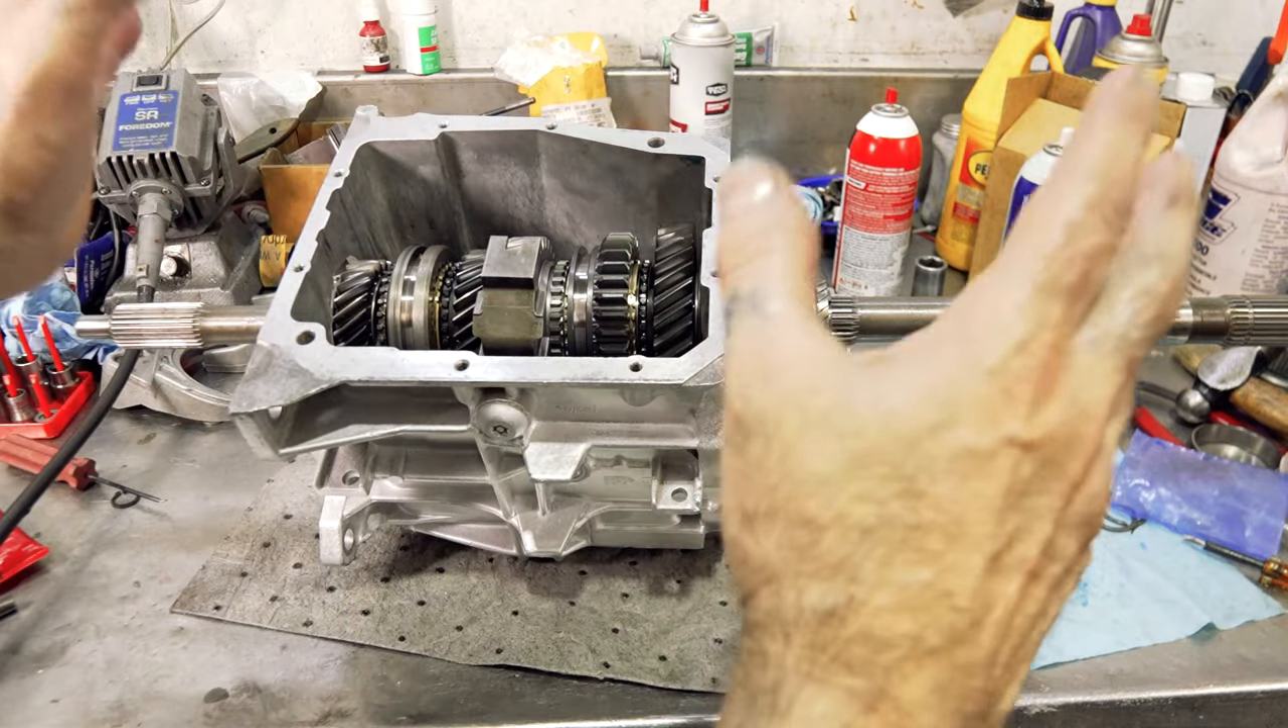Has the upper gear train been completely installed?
Yes.